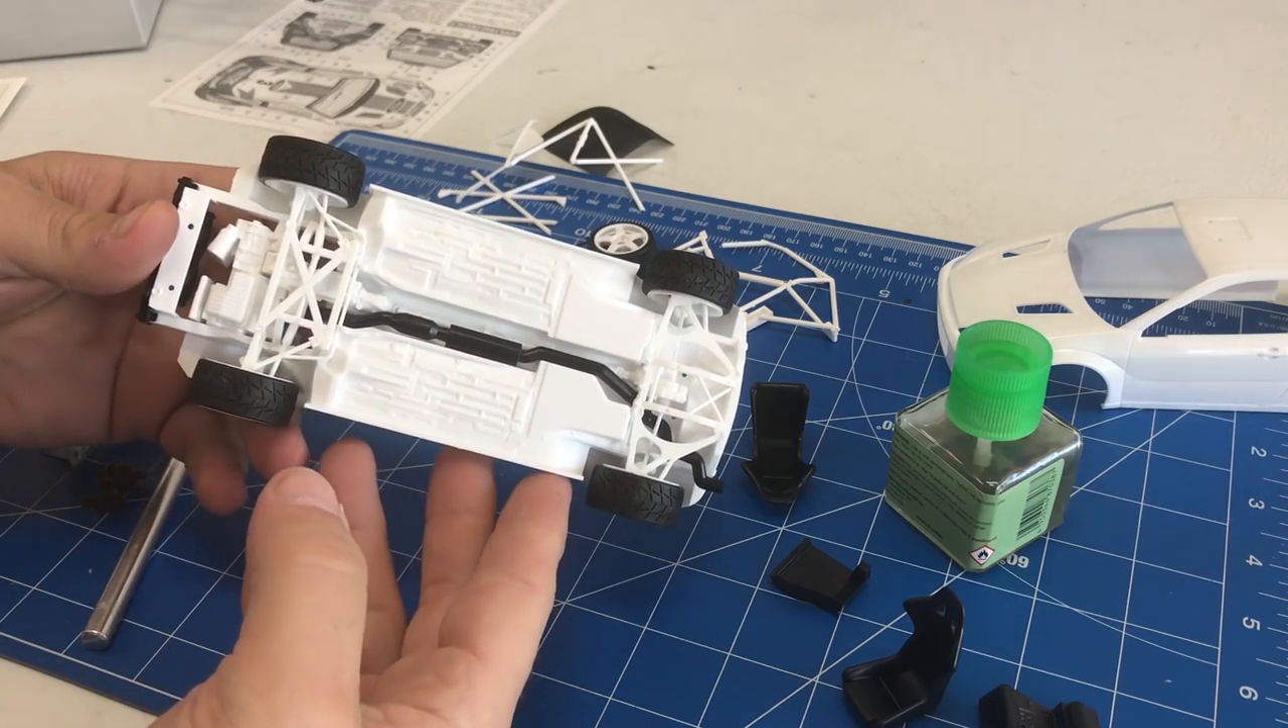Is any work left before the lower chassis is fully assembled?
No.